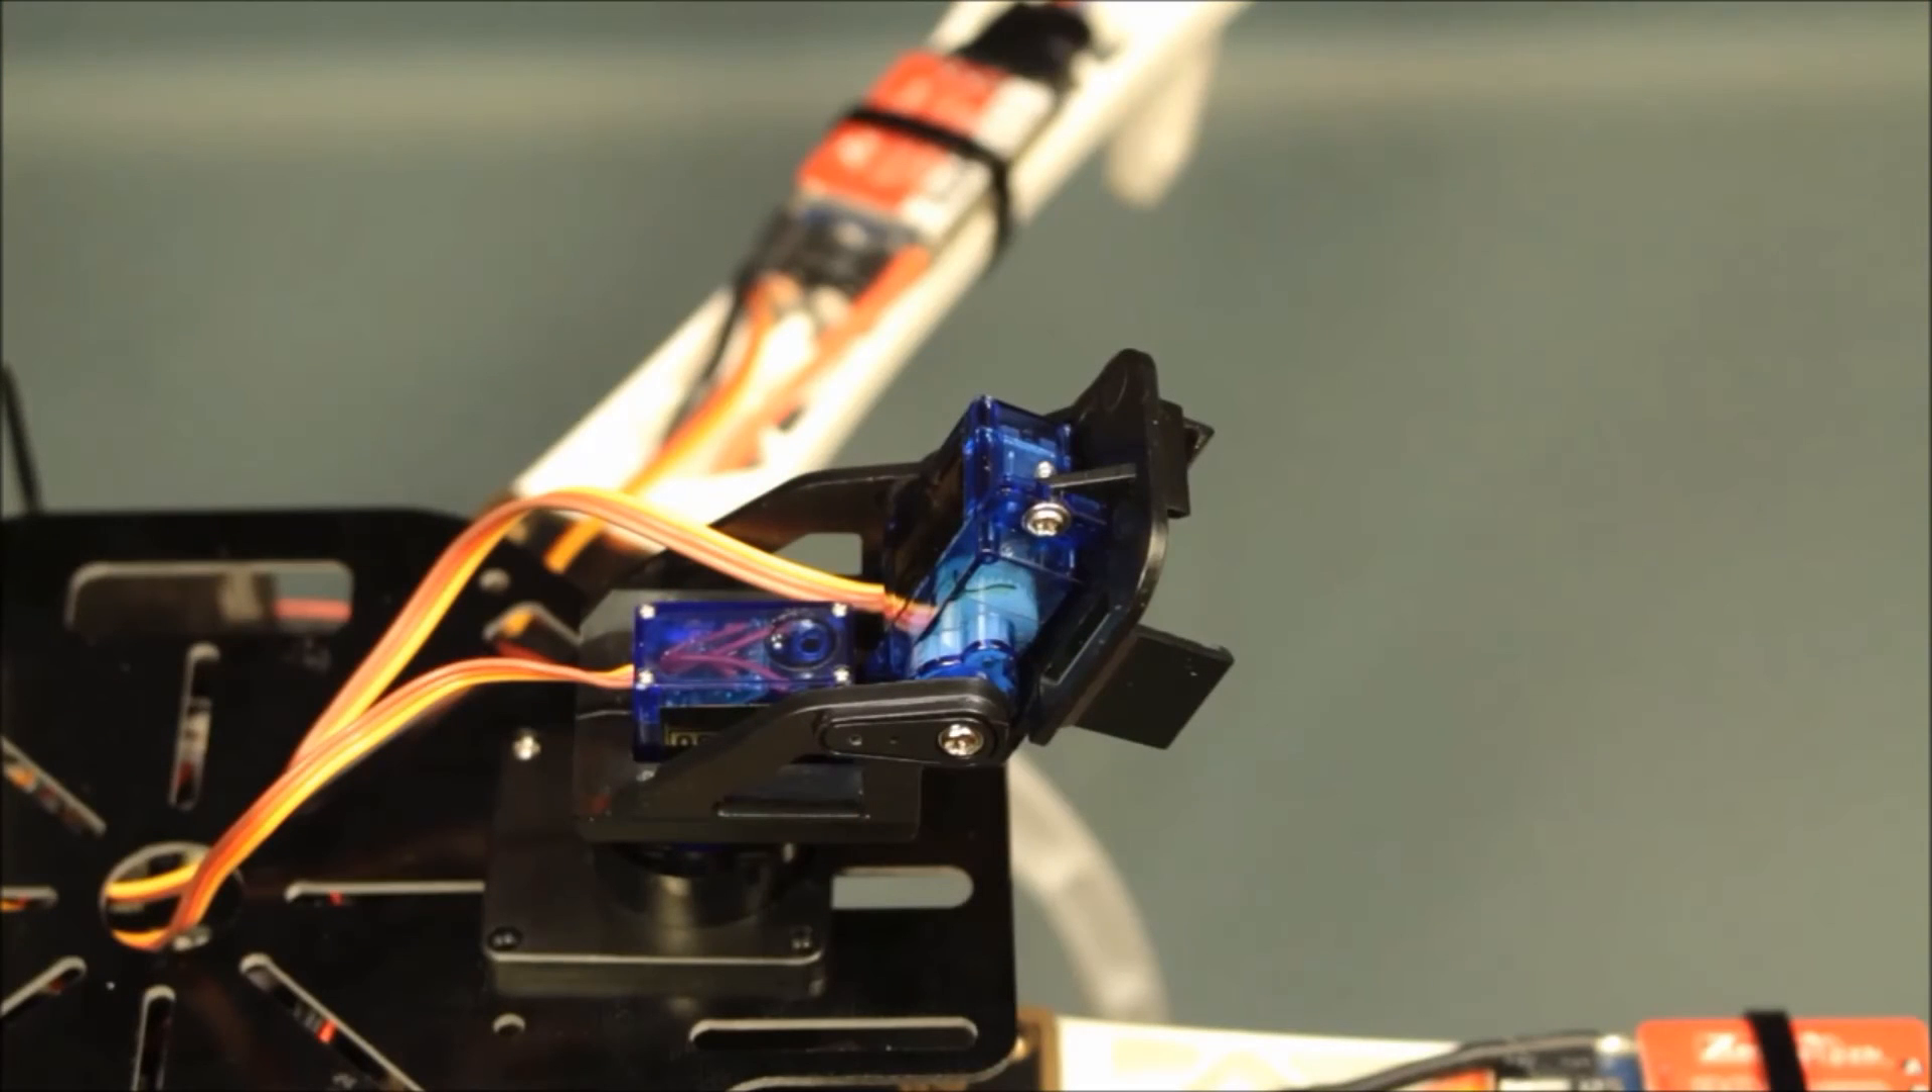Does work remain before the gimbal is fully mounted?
No.